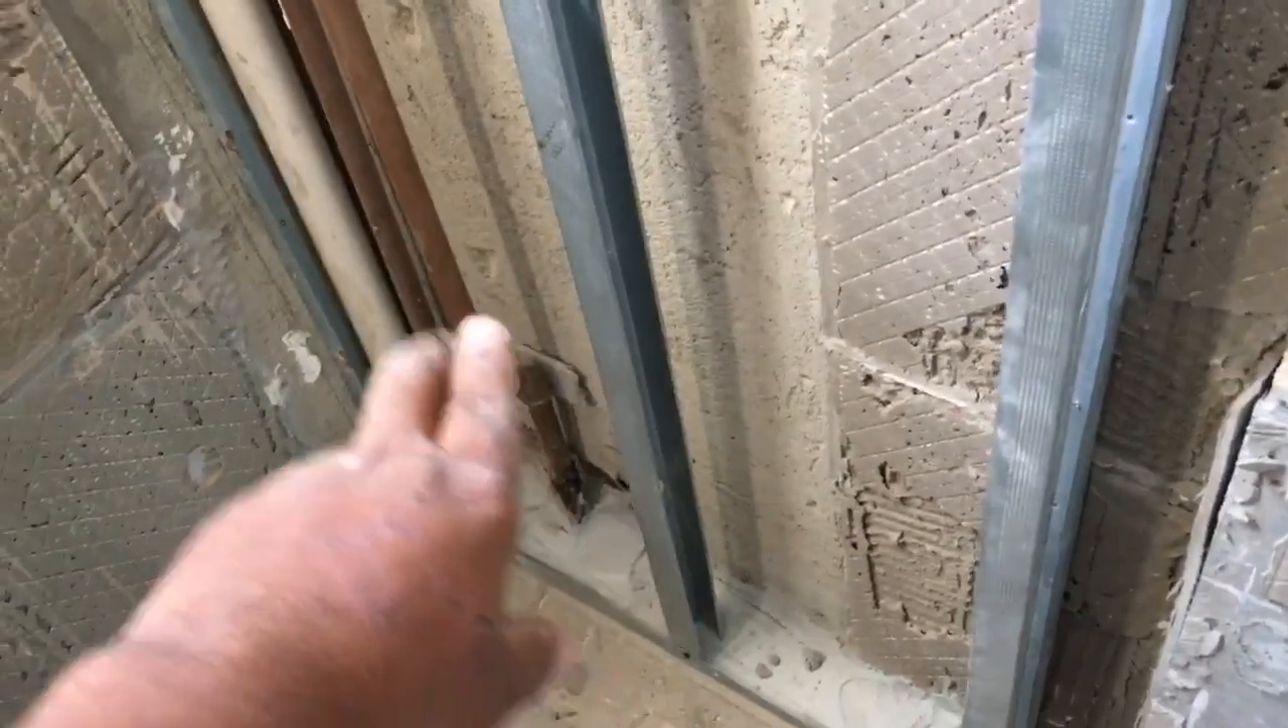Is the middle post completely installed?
Yes.